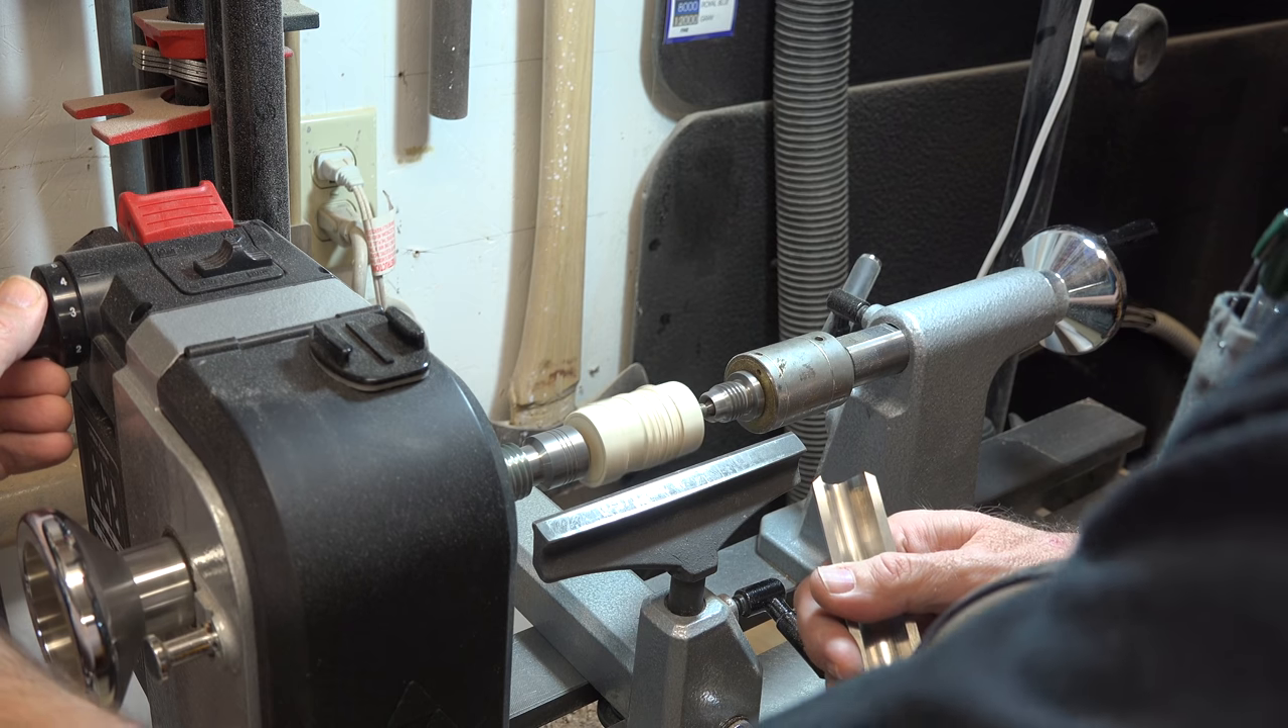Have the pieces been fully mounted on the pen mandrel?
Yes.